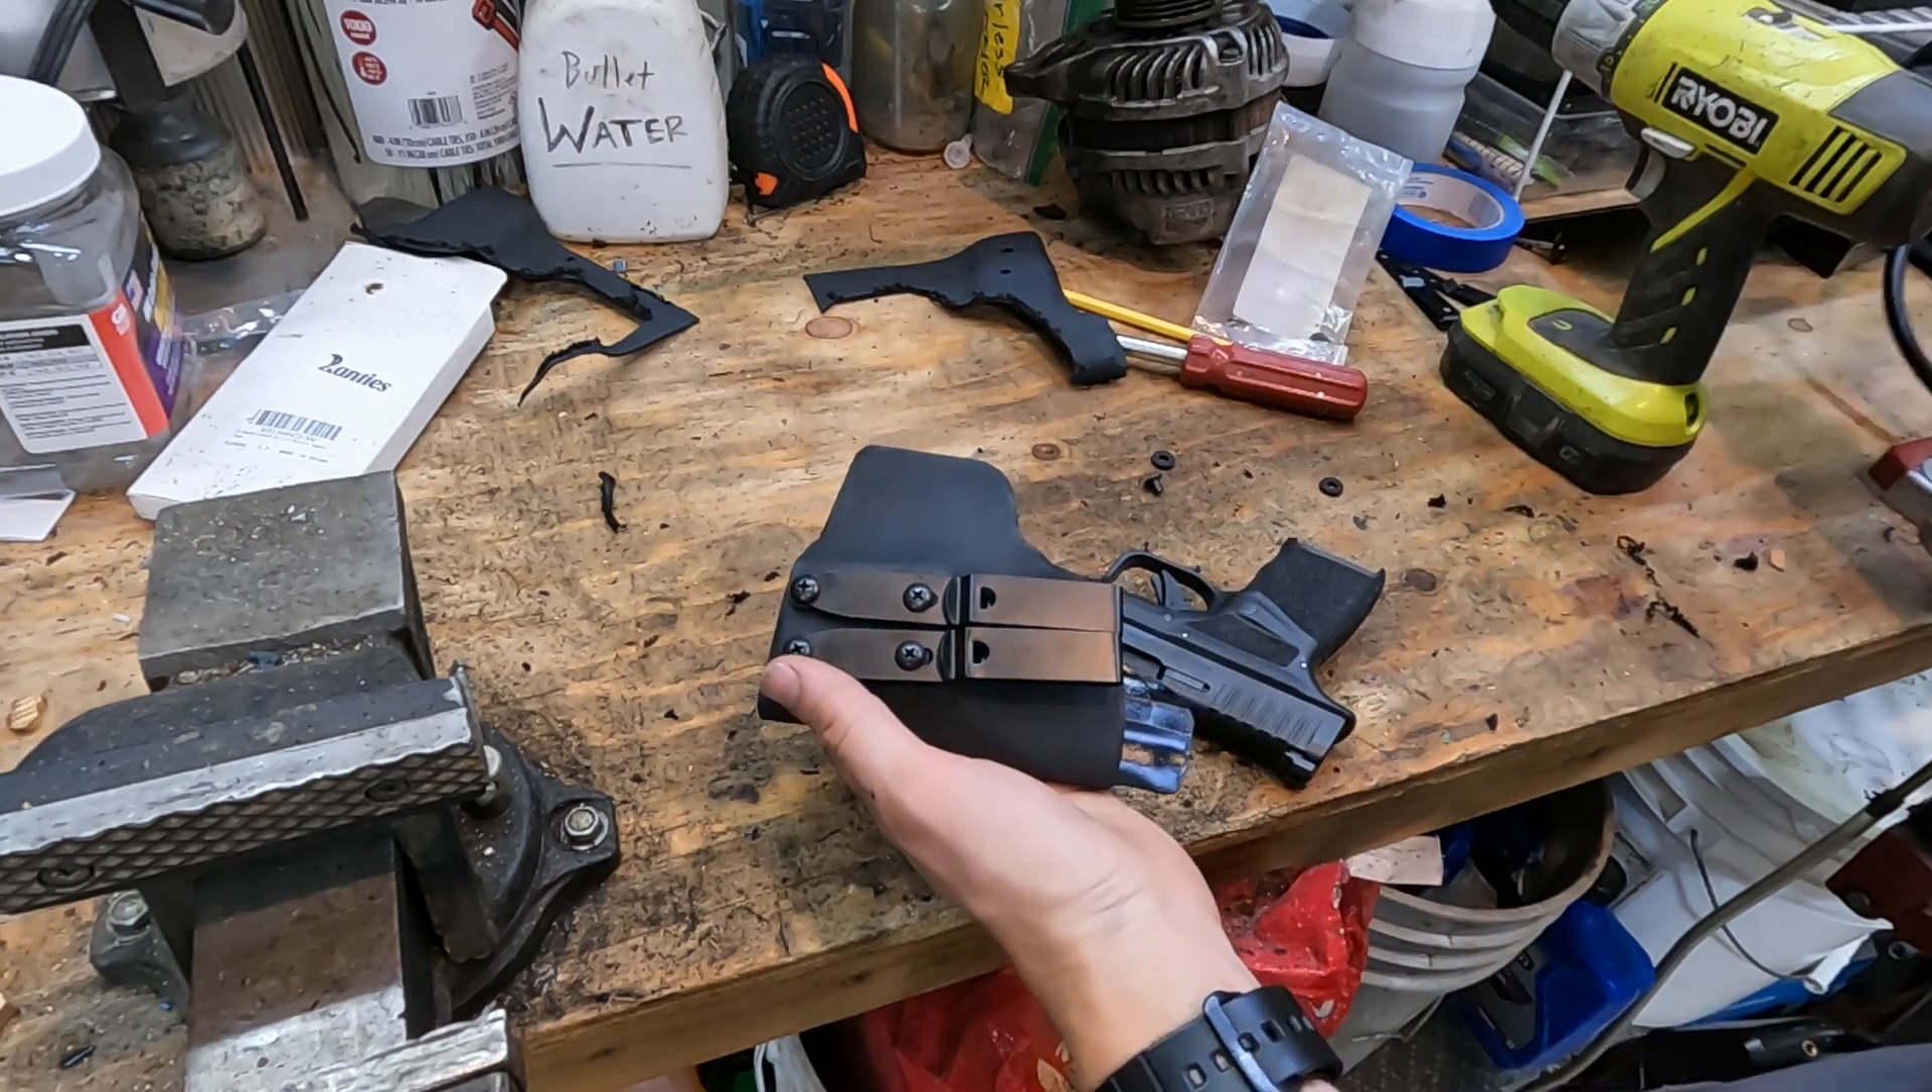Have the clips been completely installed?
Yes.